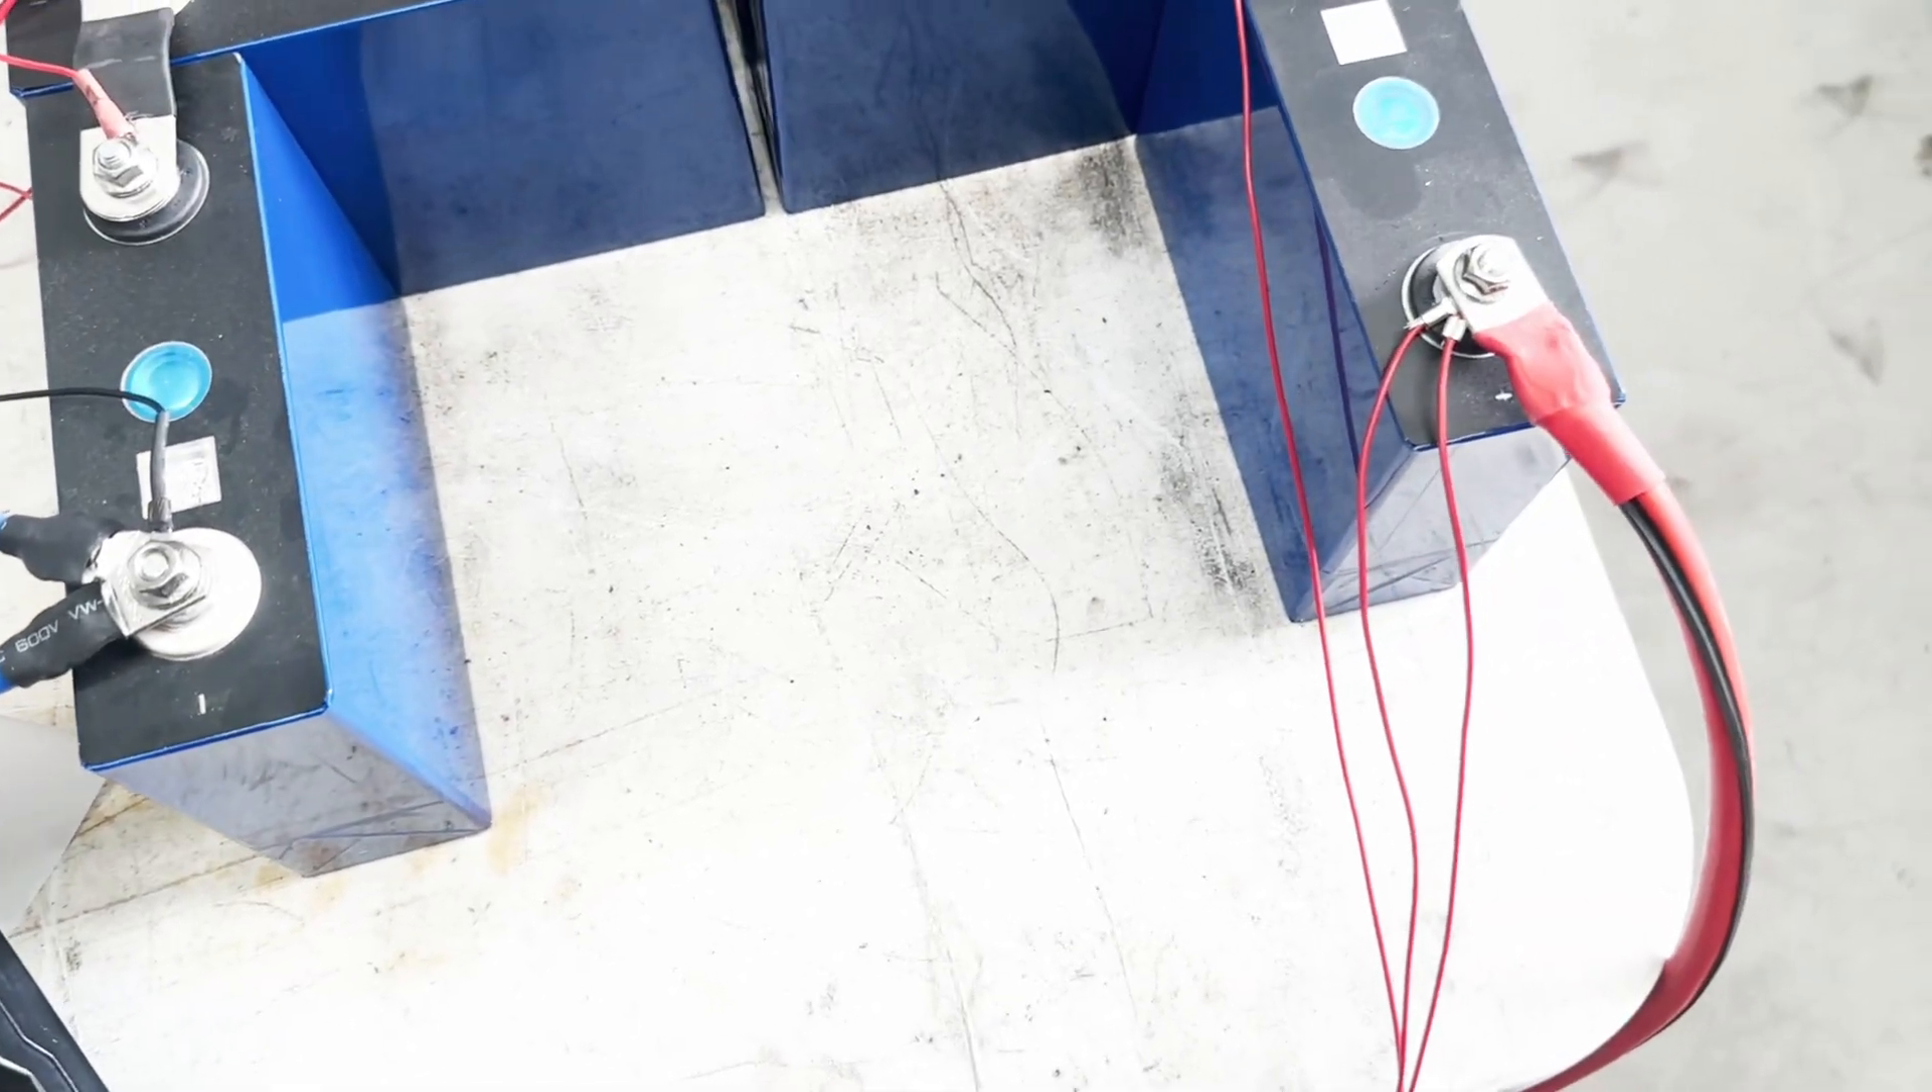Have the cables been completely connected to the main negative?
Yes.